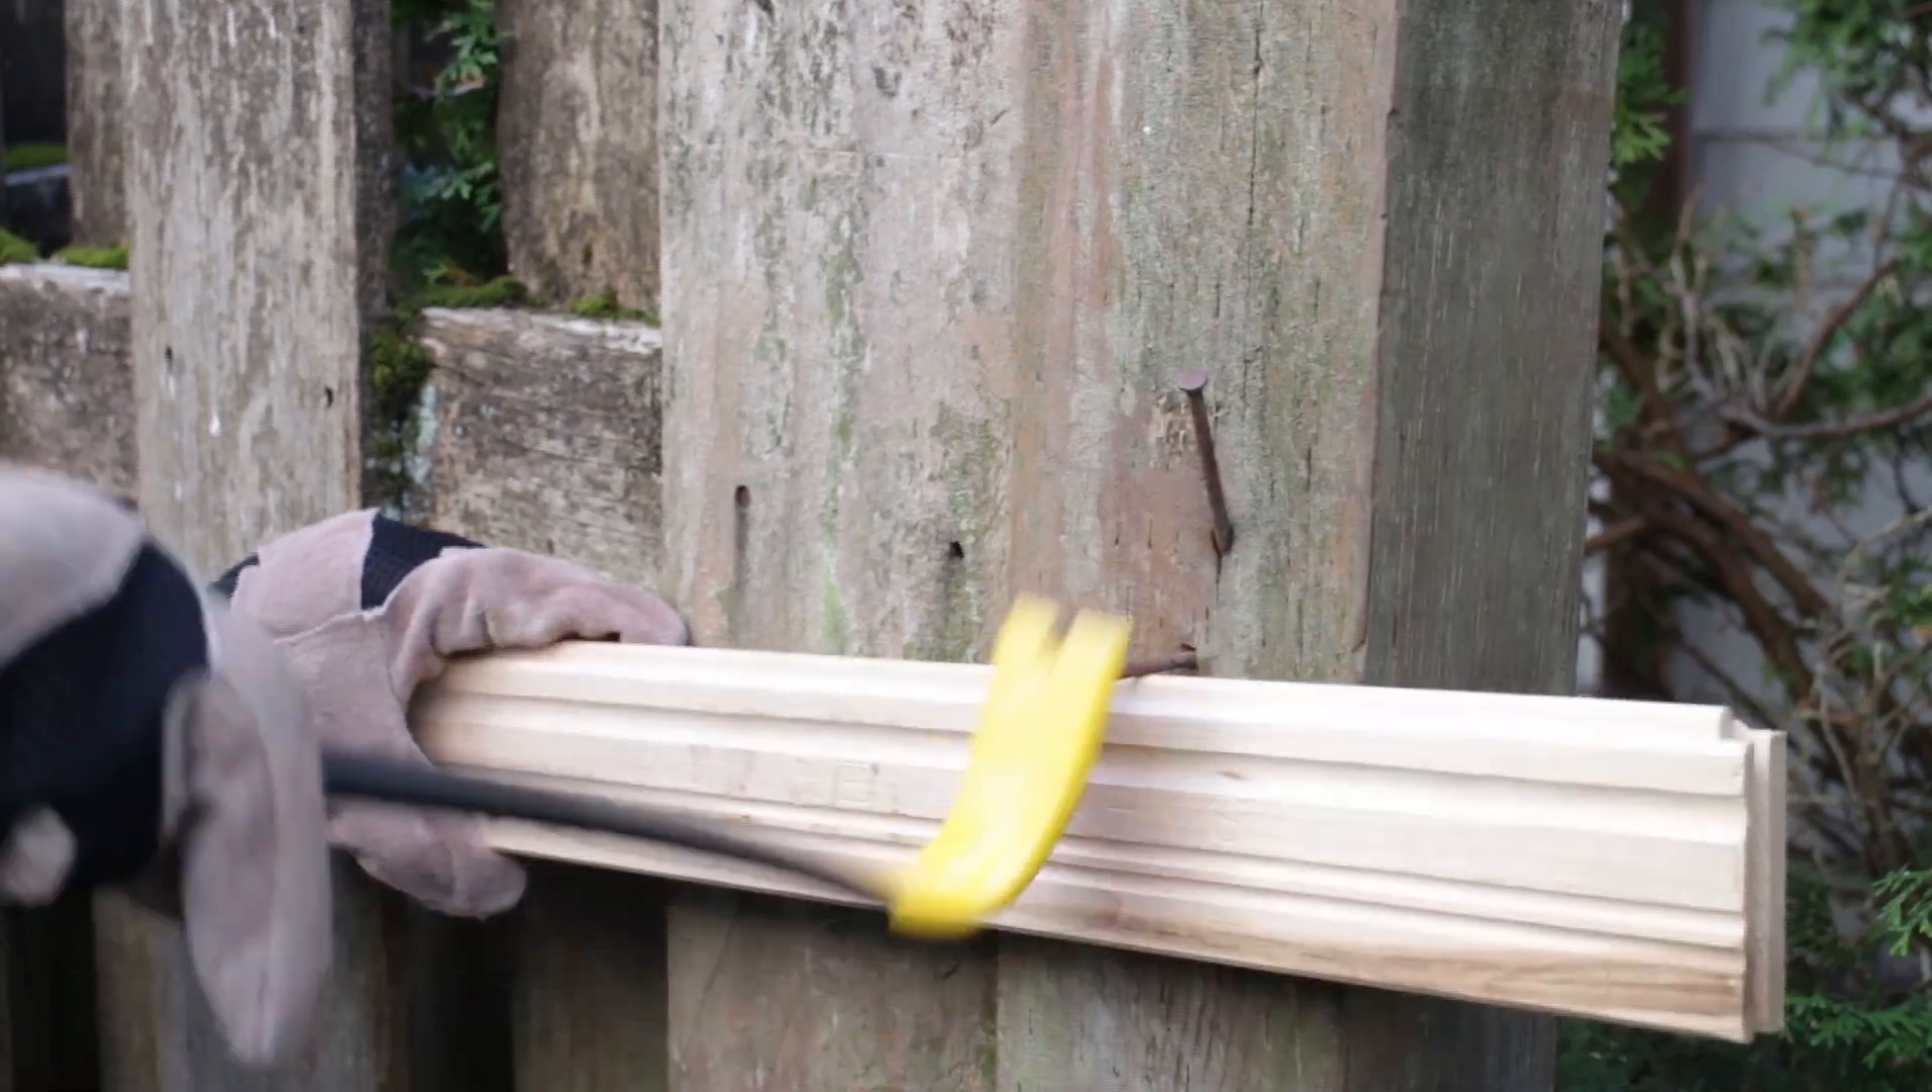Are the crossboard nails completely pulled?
No.